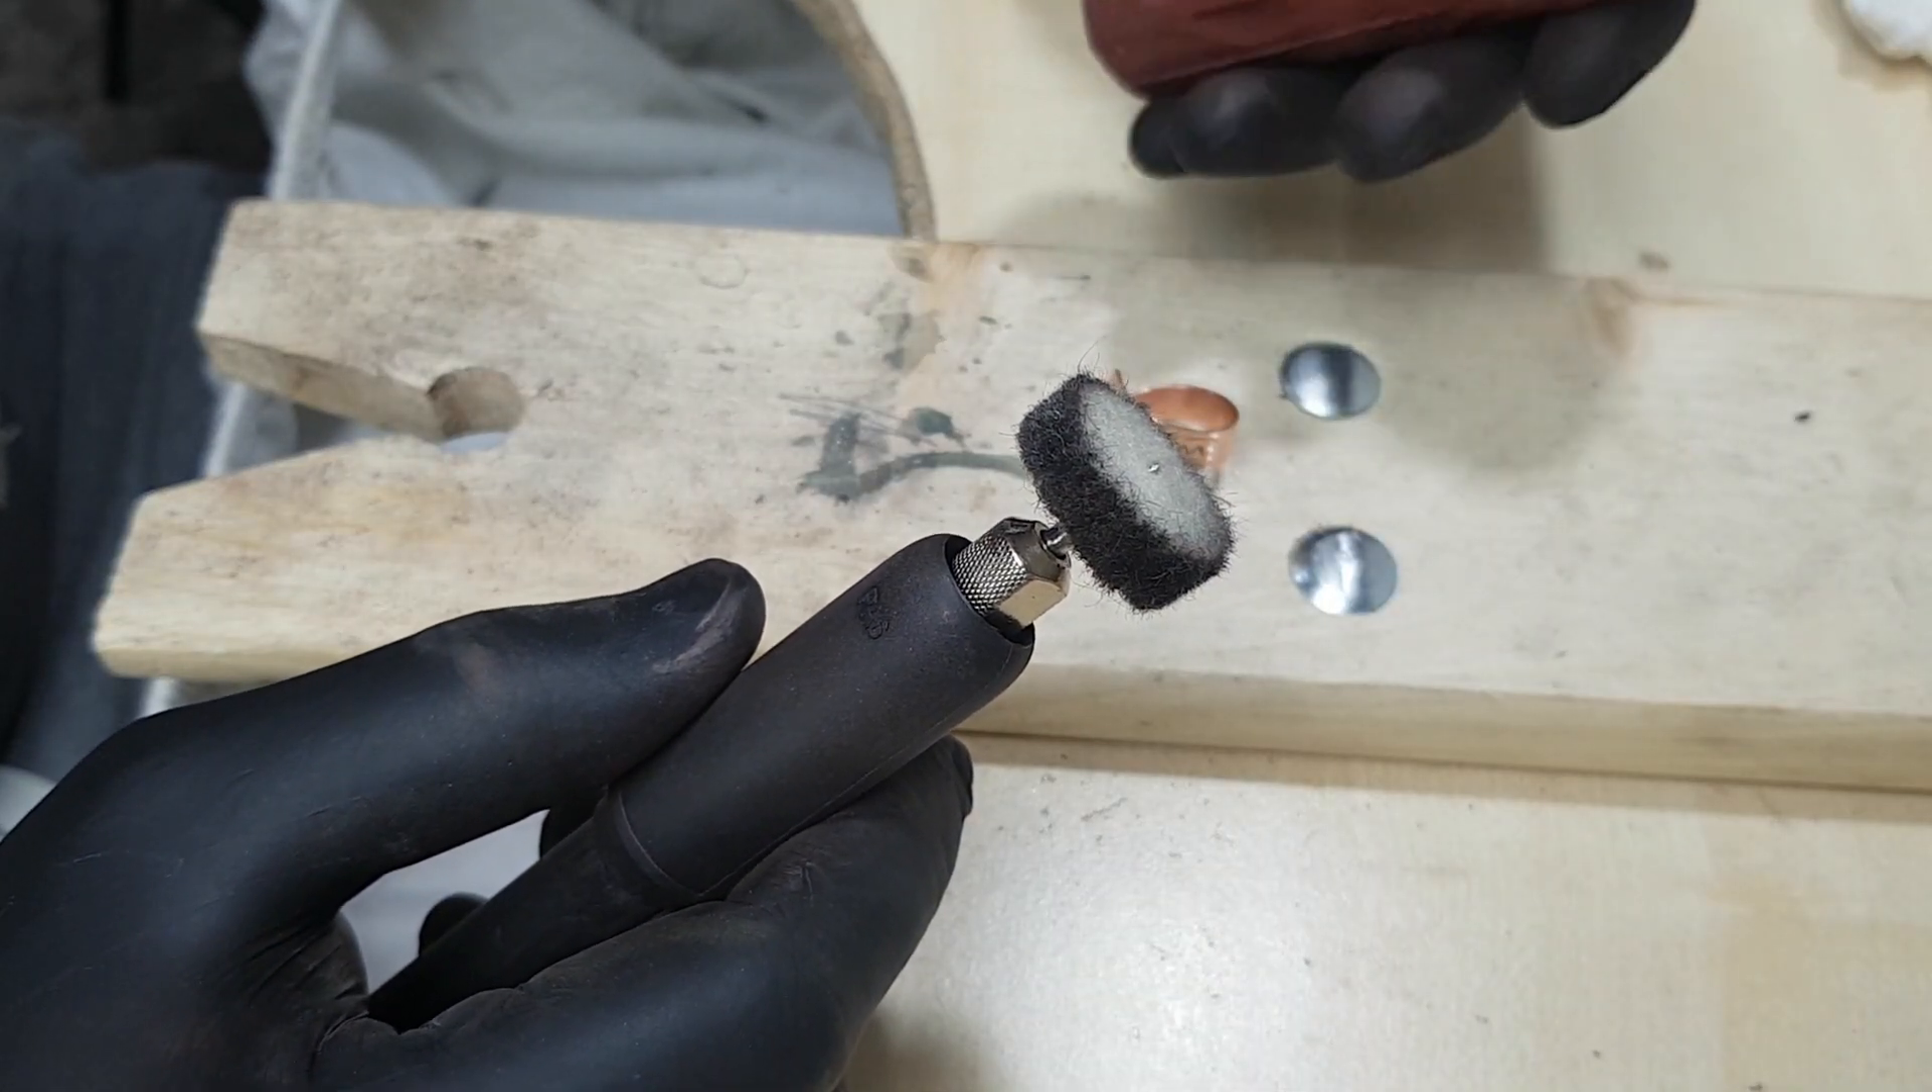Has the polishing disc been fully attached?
Yes.